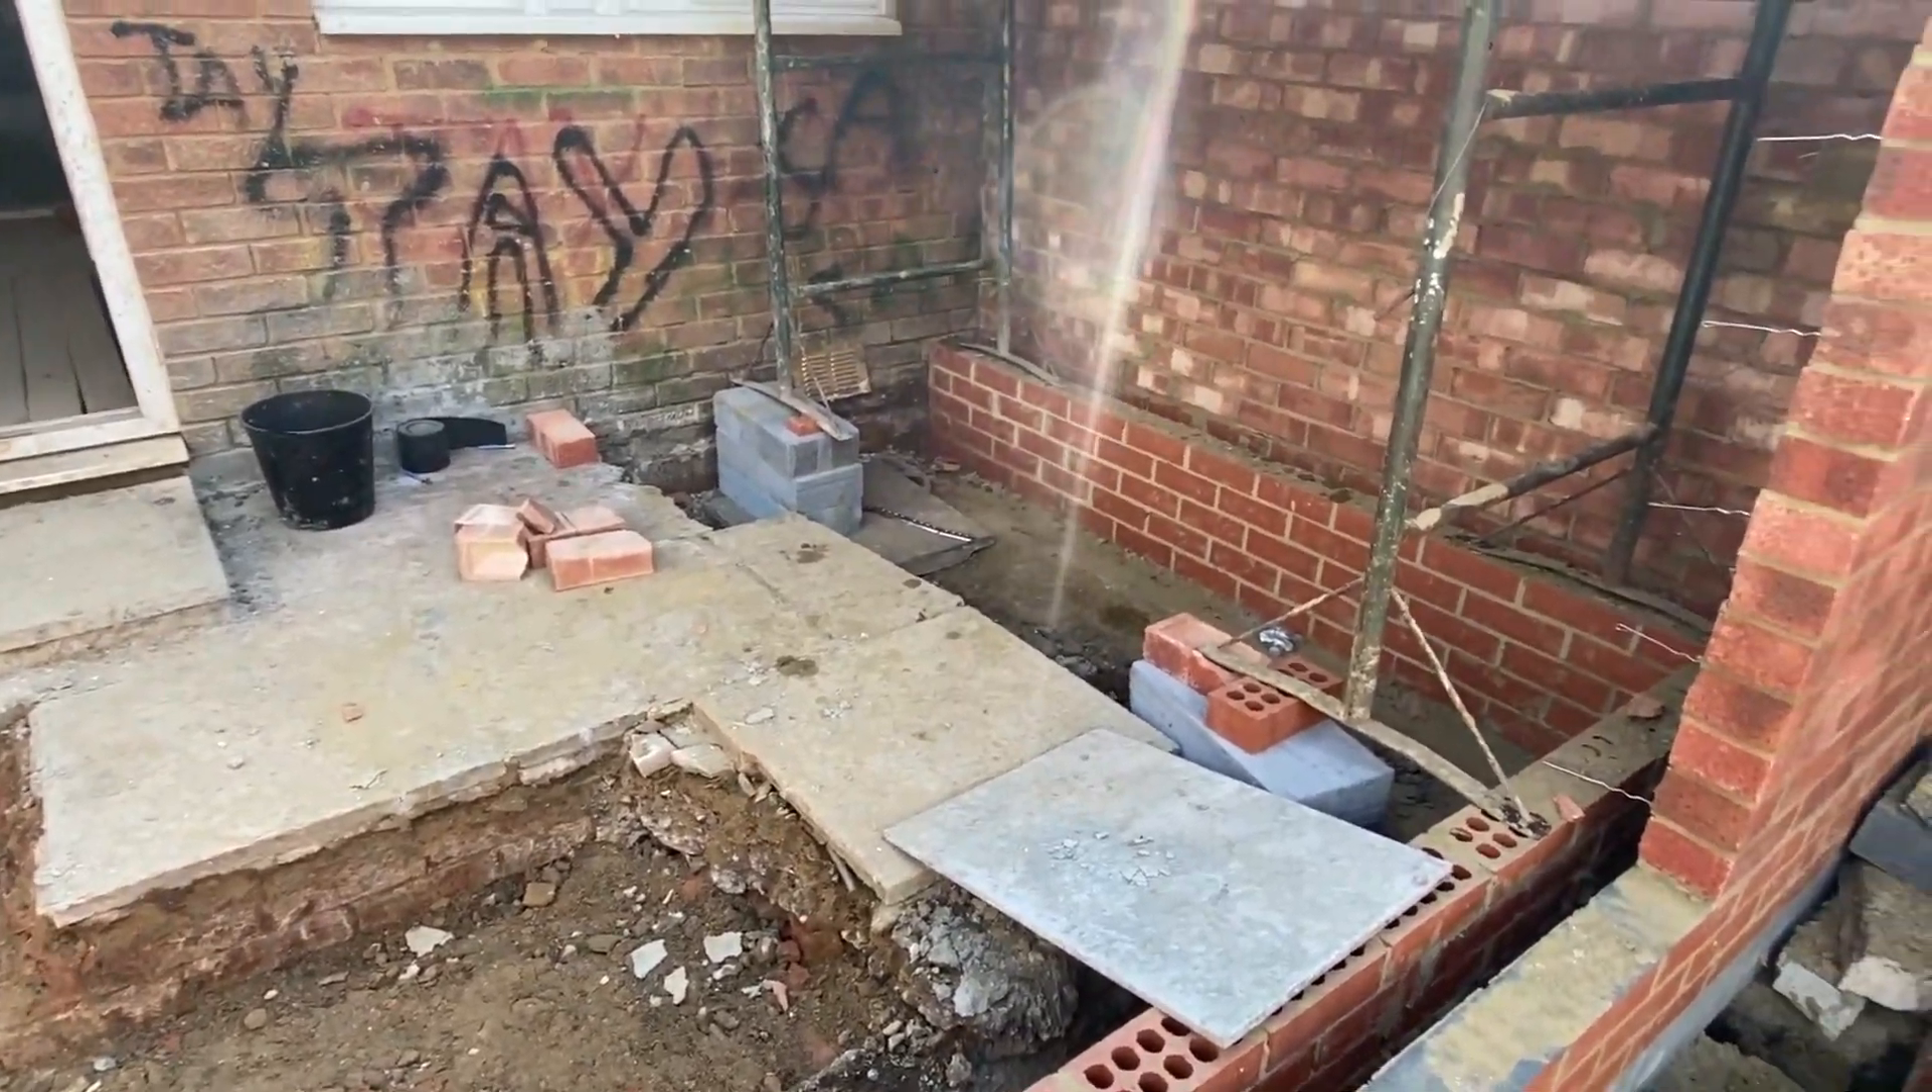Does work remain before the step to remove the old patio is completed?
Yes.